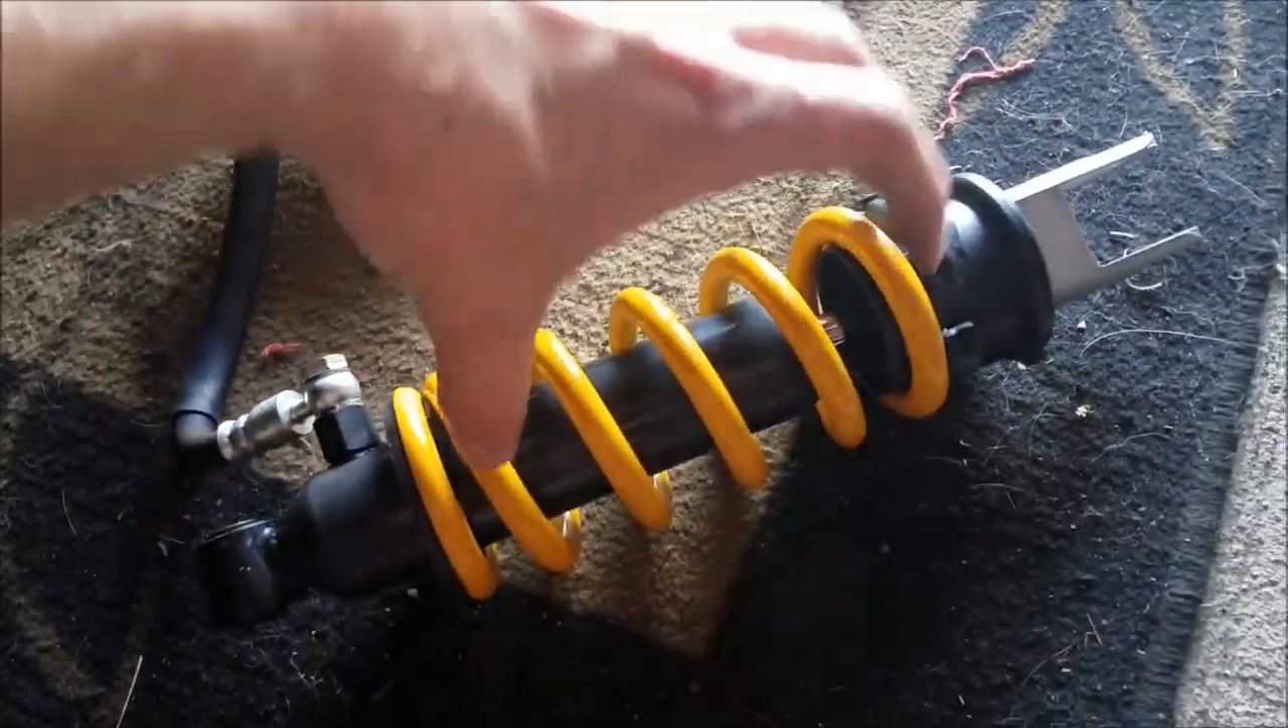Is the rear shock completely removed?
Yes.